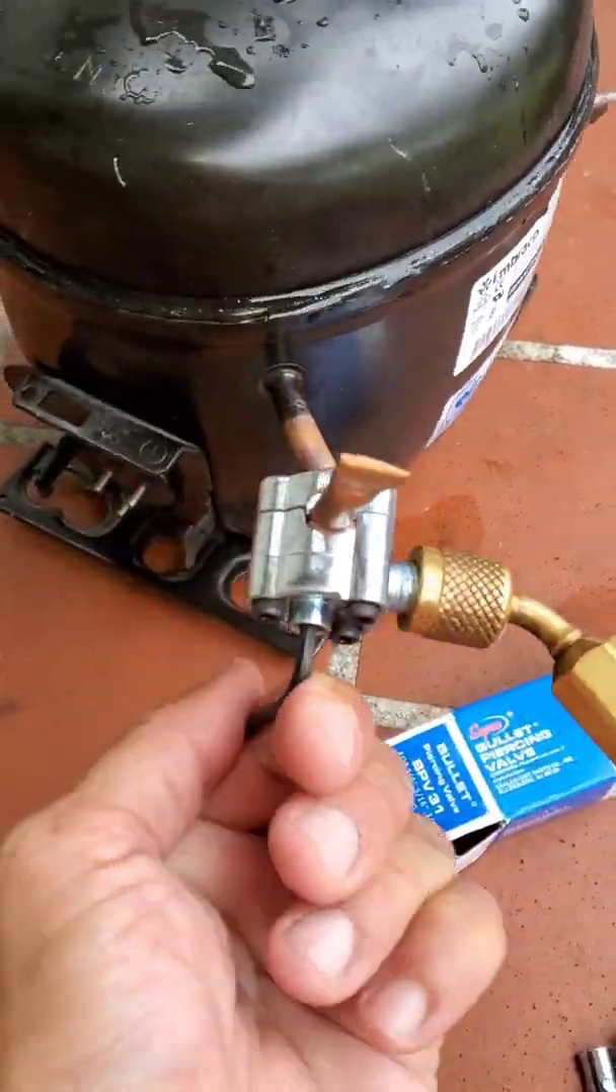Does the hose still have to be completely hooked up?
No.